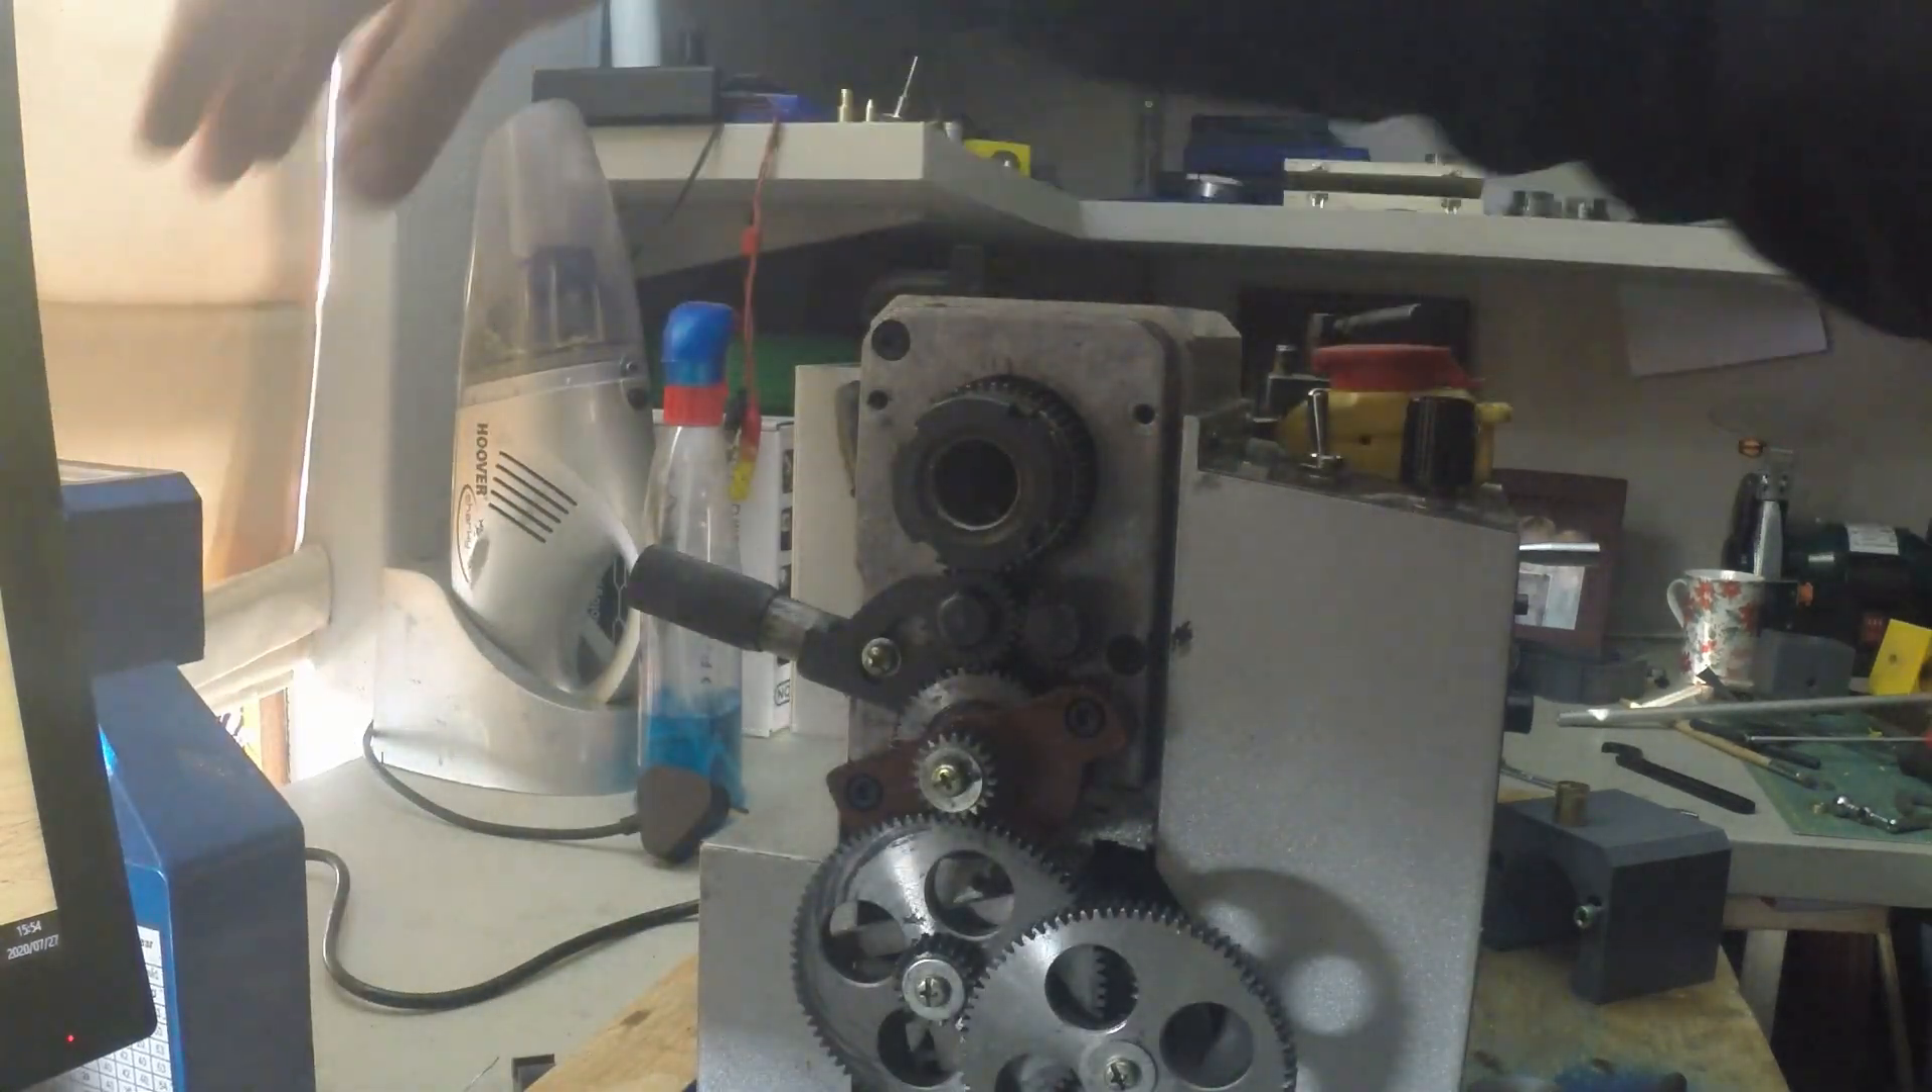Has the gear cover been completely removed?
Yes.